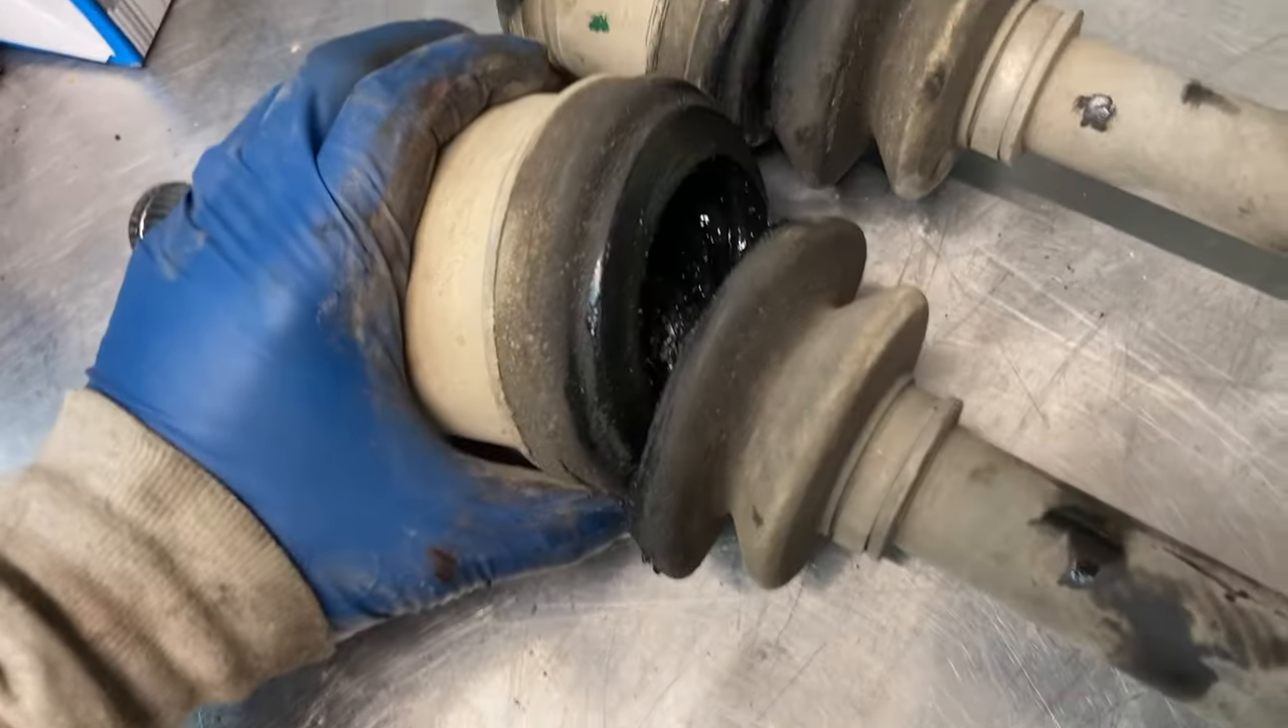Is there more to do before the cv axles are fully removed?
No.